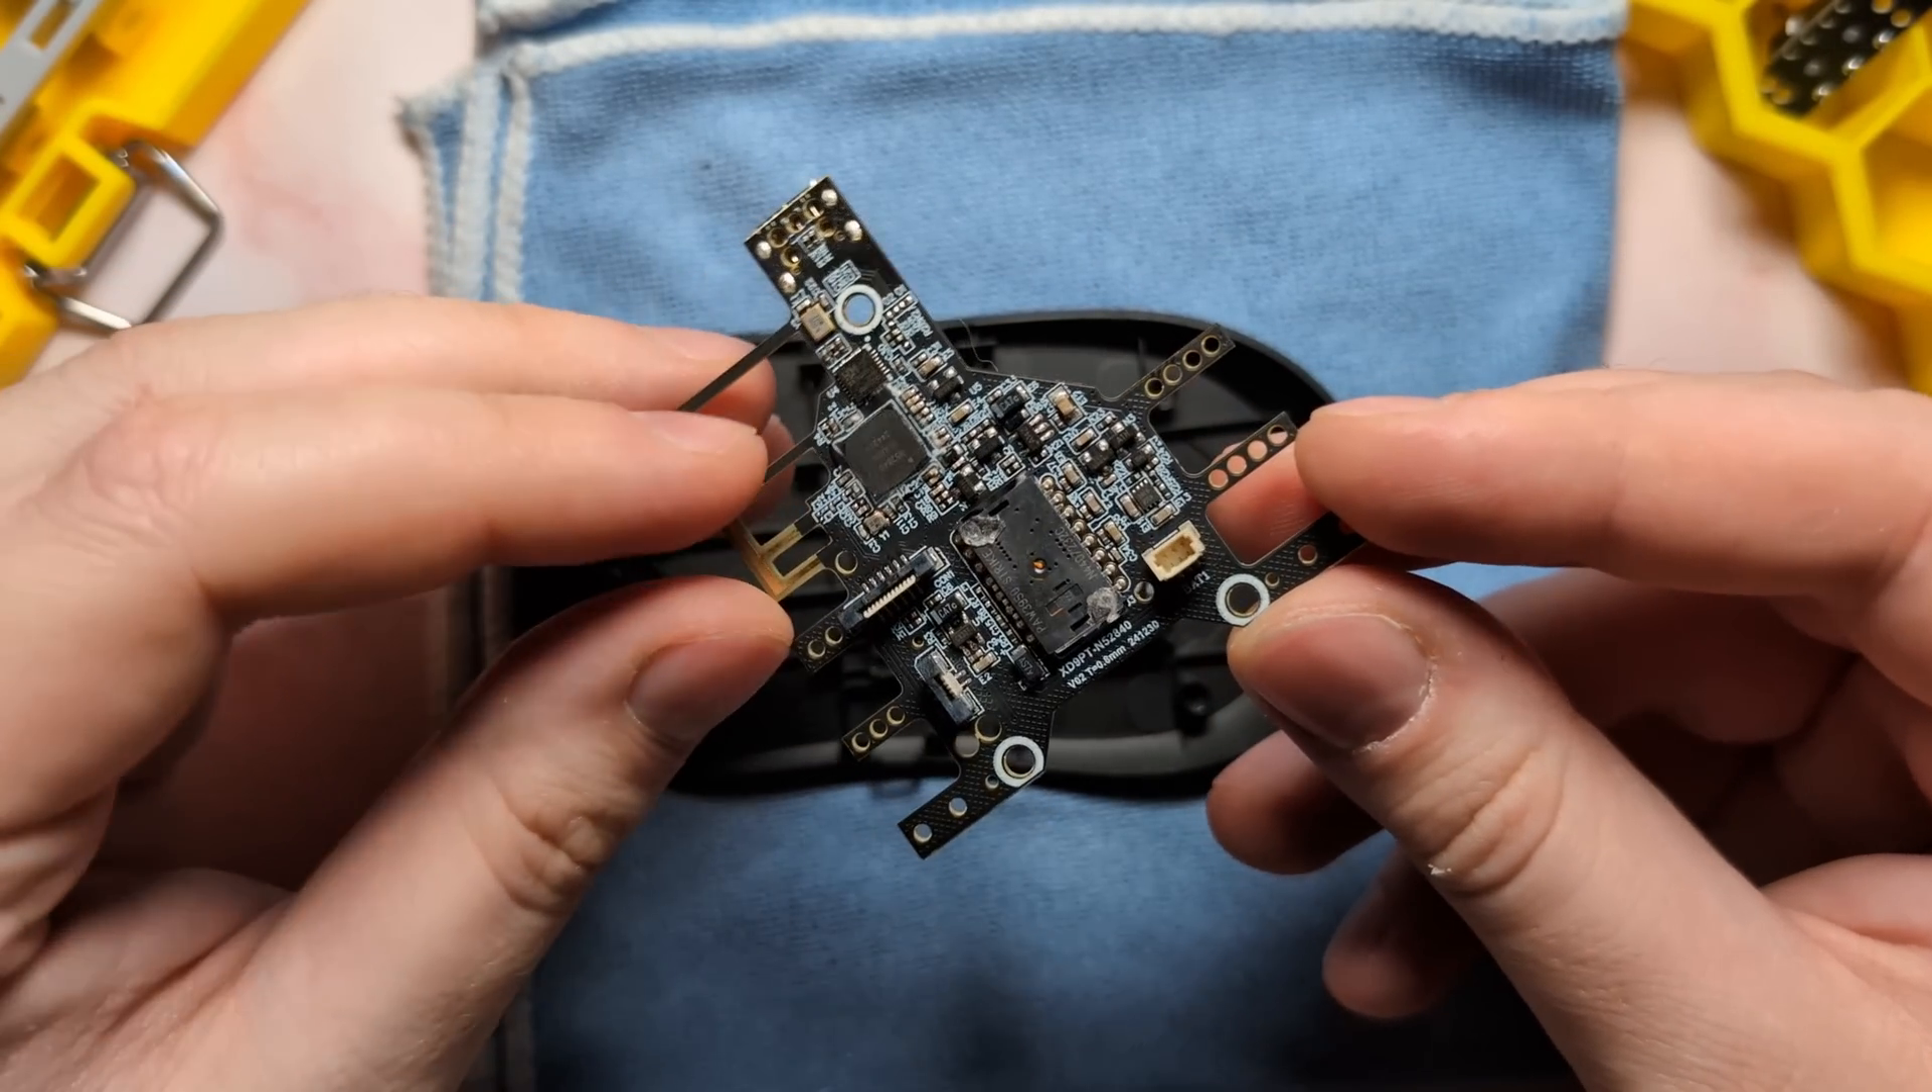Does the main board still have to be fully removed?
No.